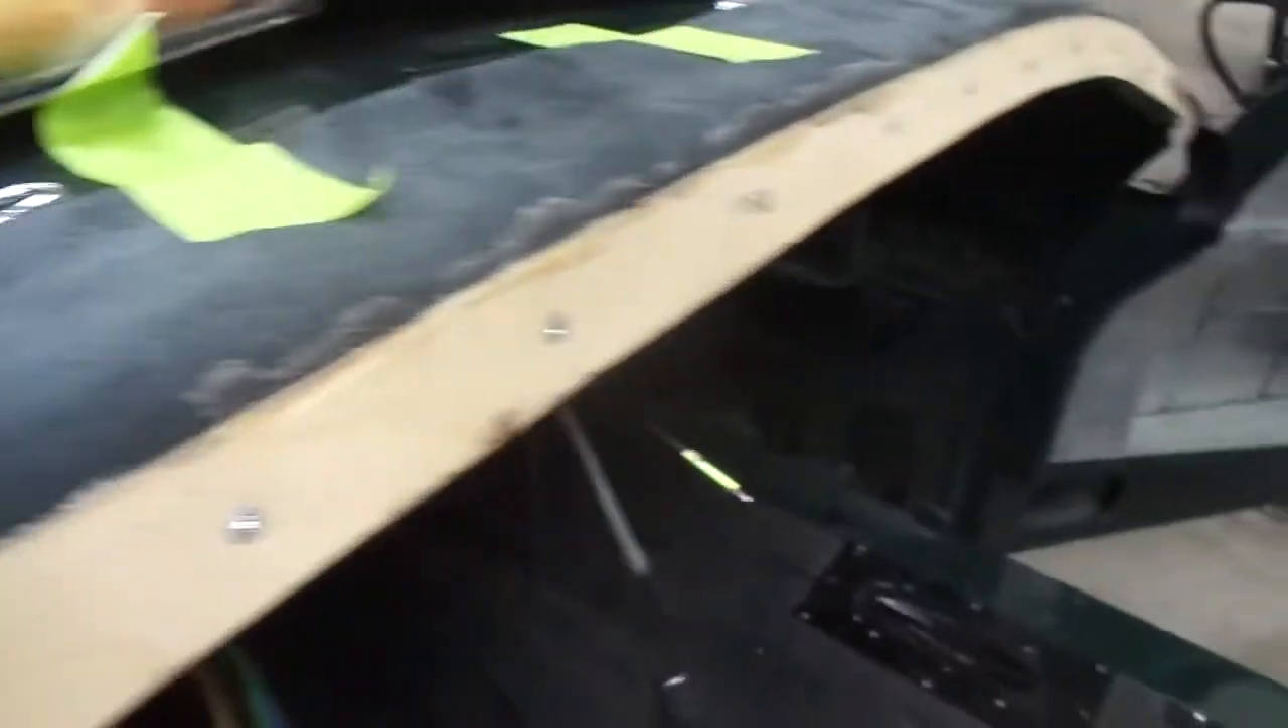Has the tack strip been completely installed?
Yes.